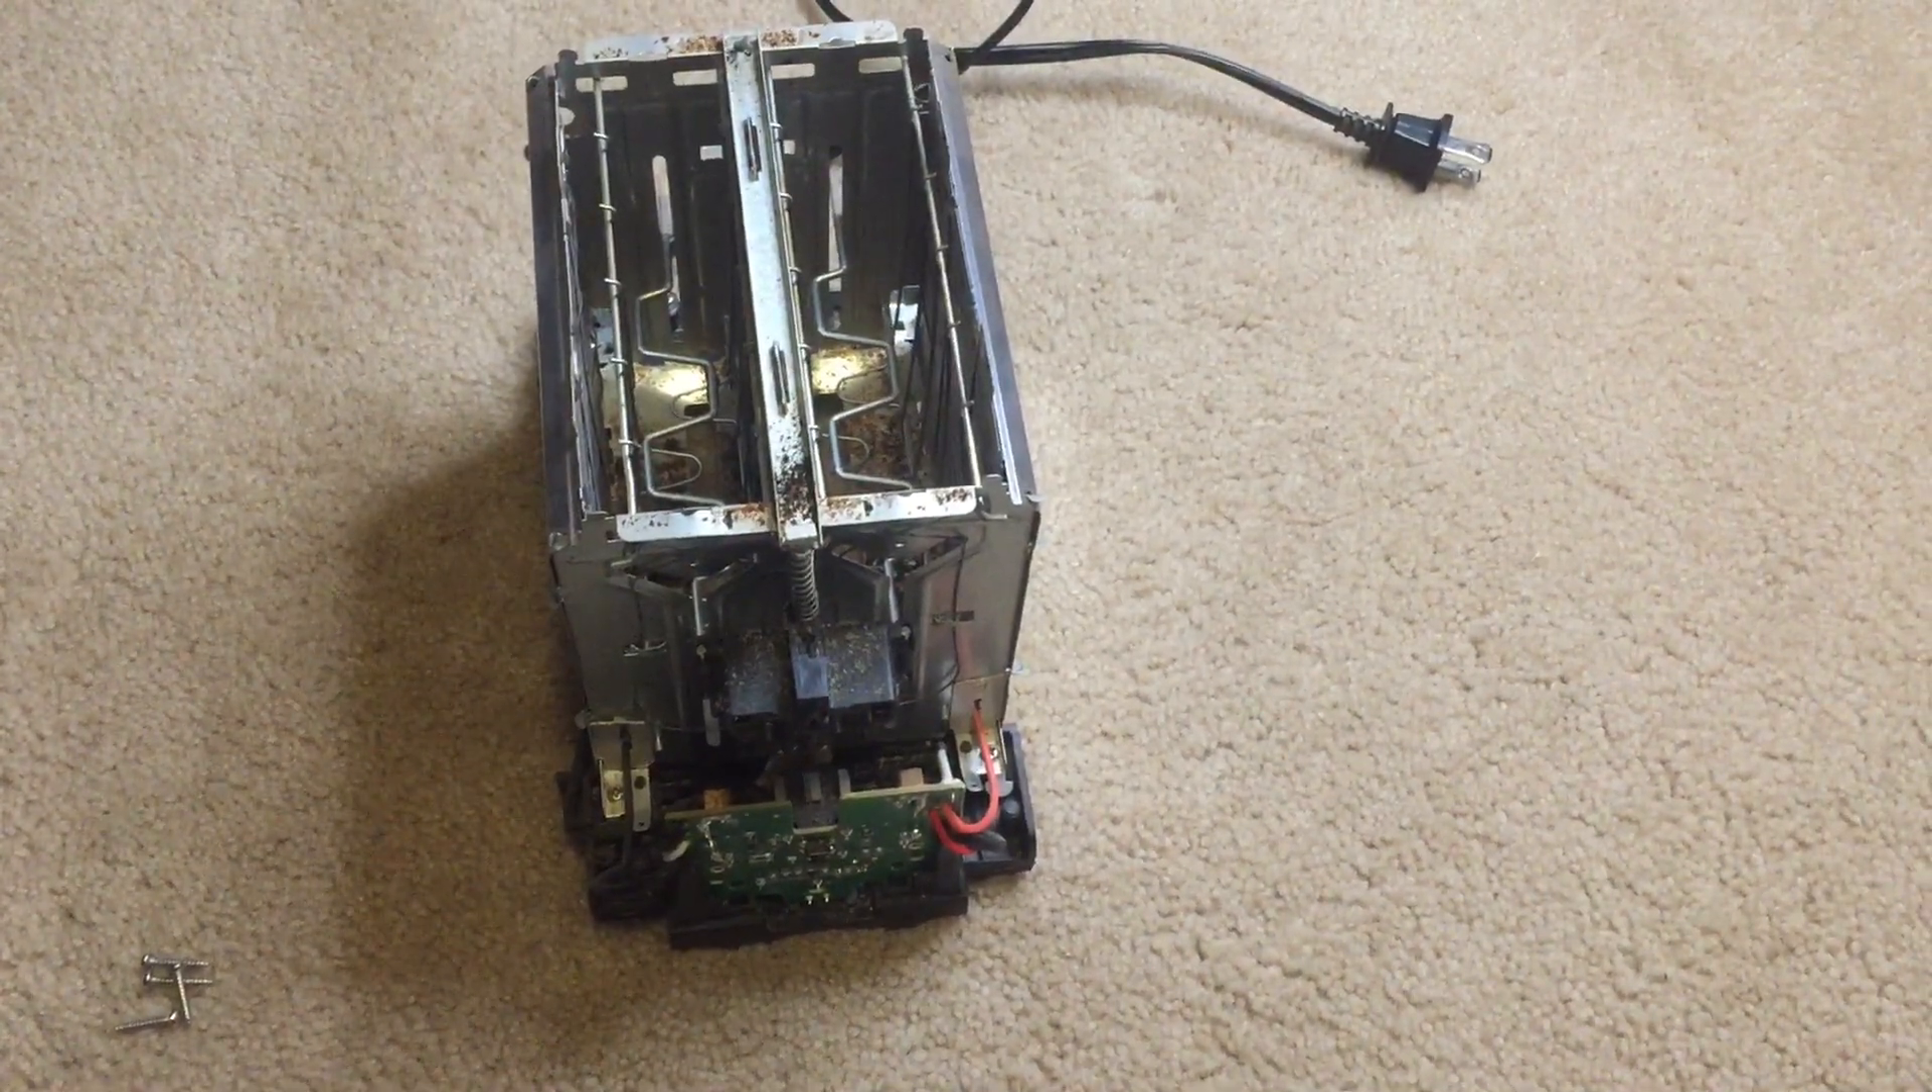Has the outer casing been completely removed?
Yes.